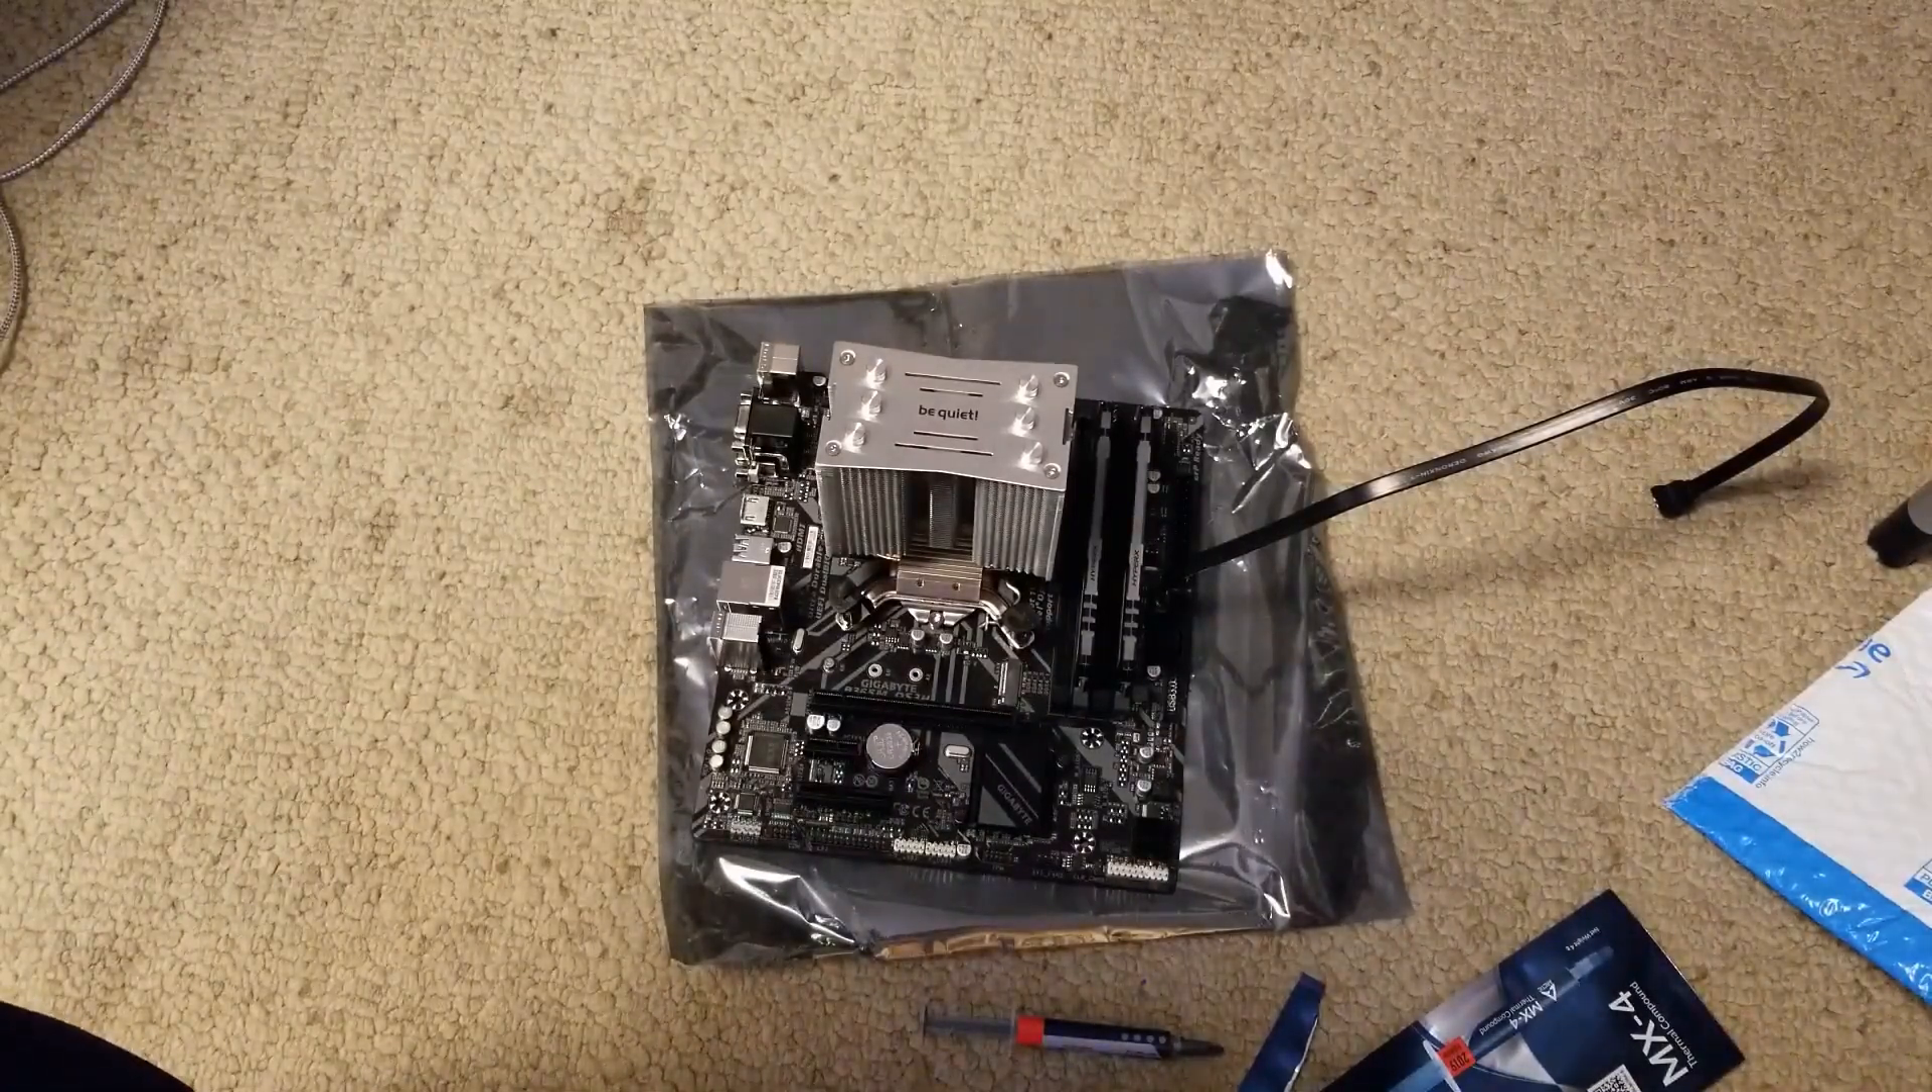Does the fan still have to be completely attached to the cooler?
Yes.